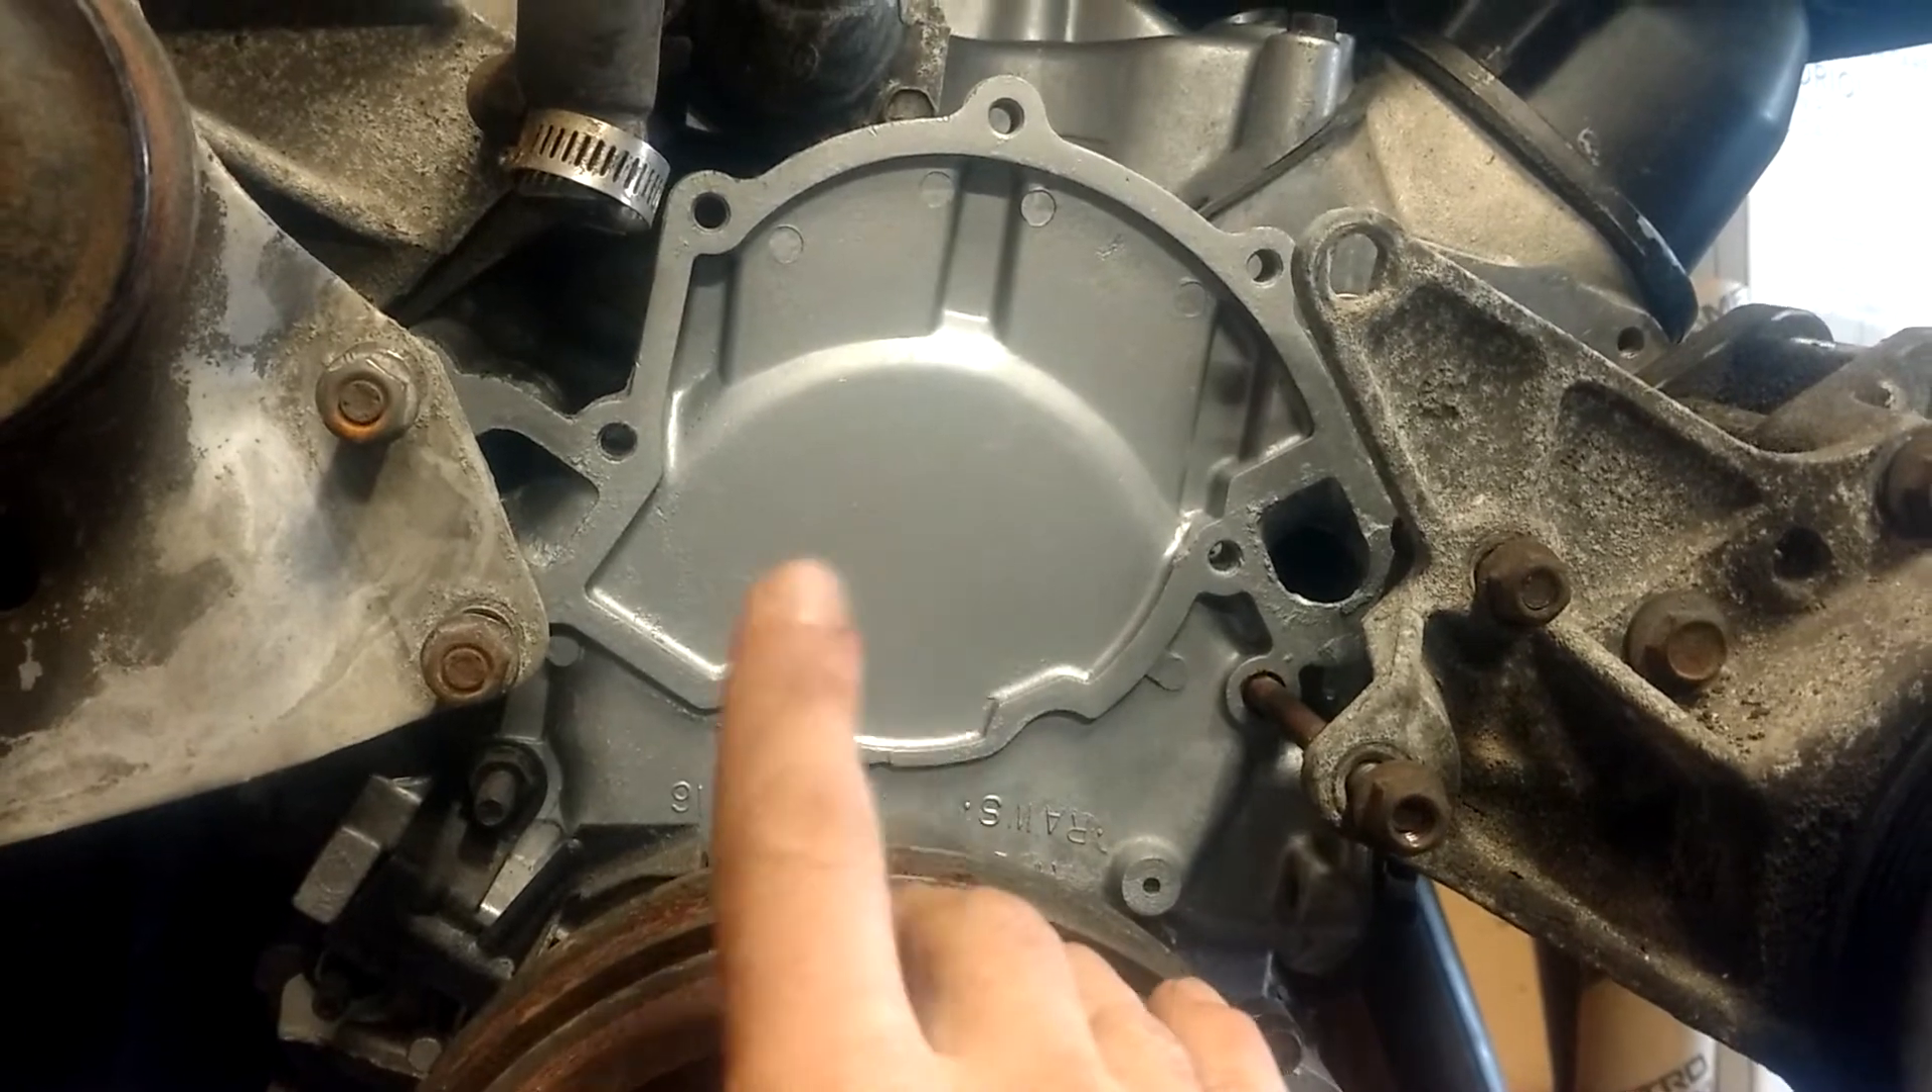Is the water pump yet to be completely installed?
Yes.